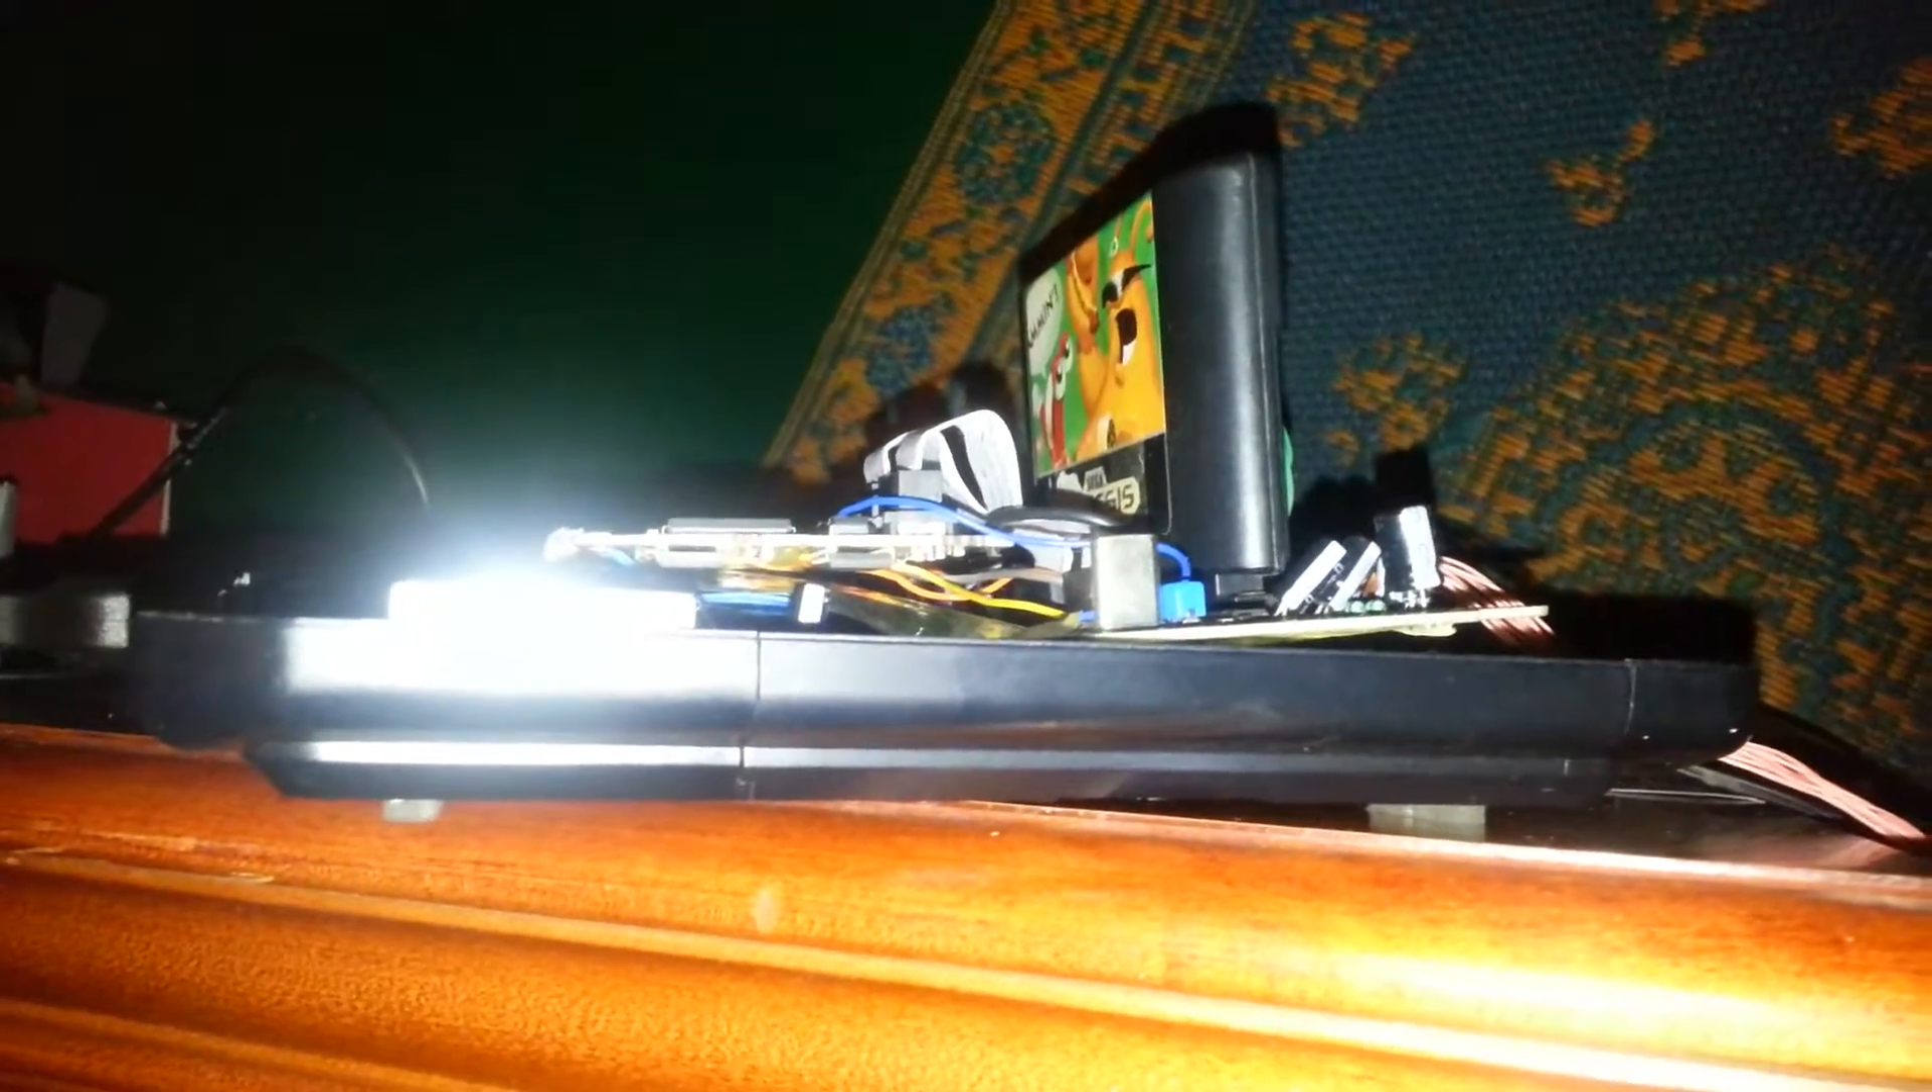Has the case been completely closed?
No.